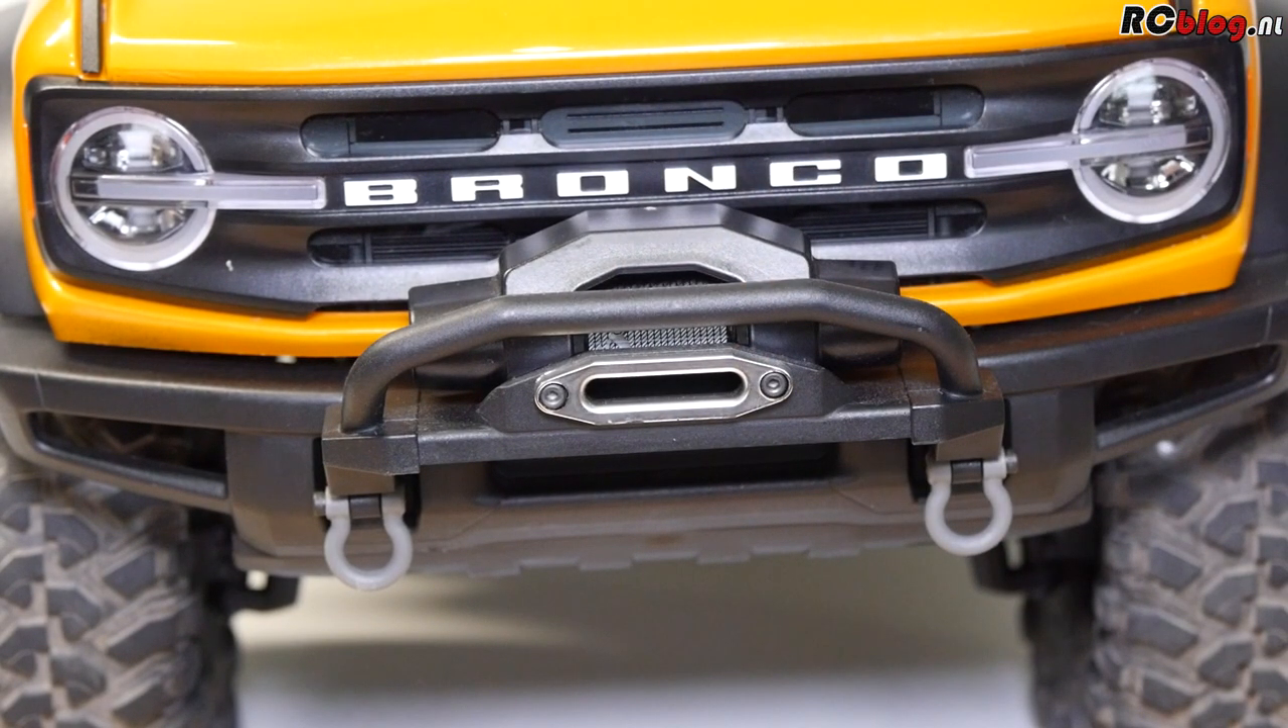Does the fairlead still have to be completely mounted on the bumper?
No.